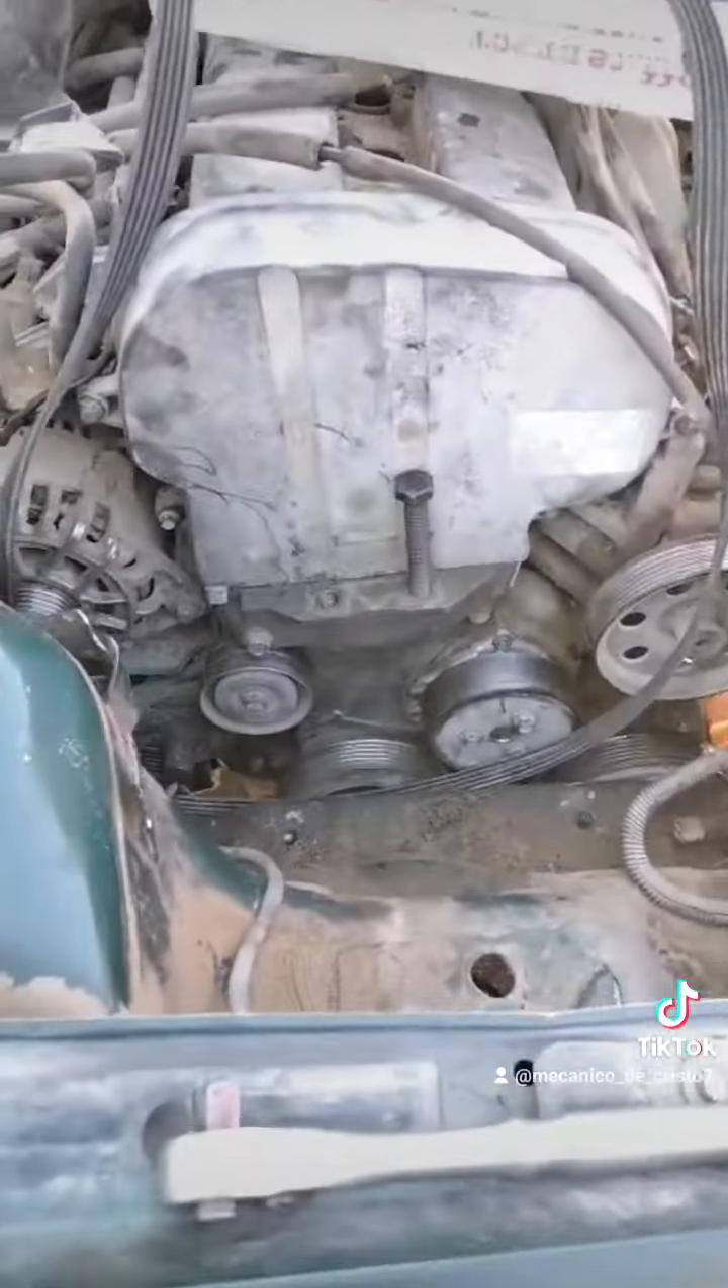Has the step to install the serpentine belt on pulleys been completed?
No.